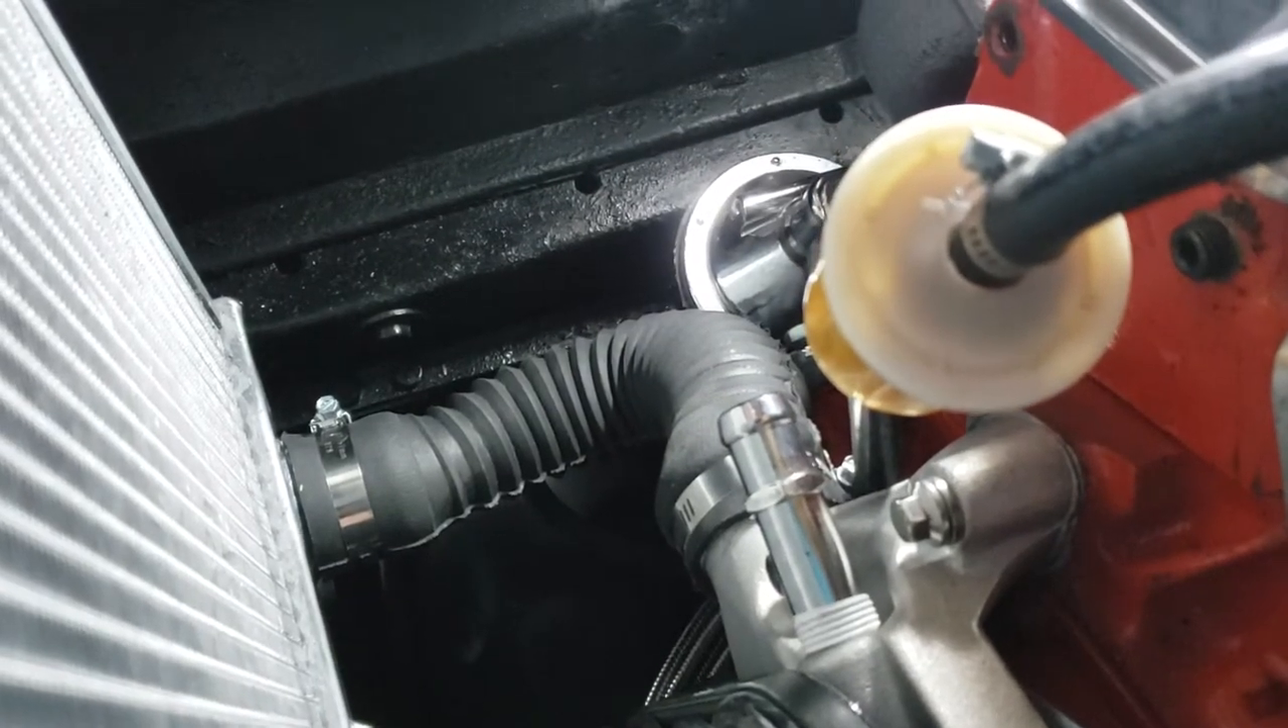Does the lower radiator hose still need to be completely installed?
No.